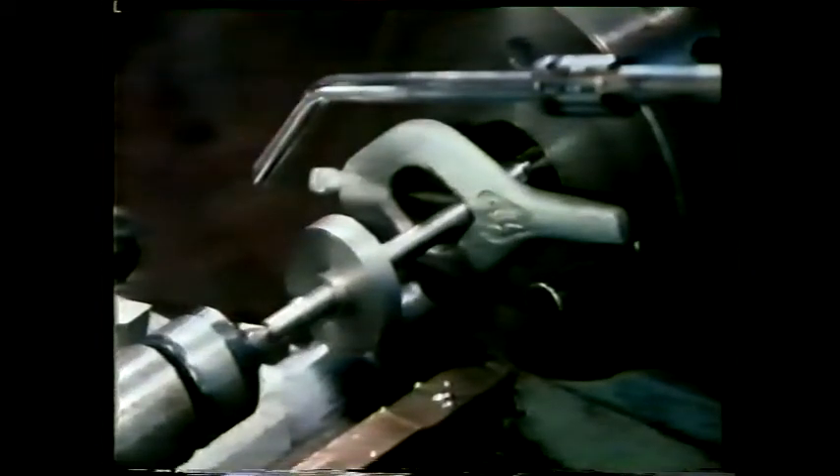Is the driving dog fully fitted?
Yes.